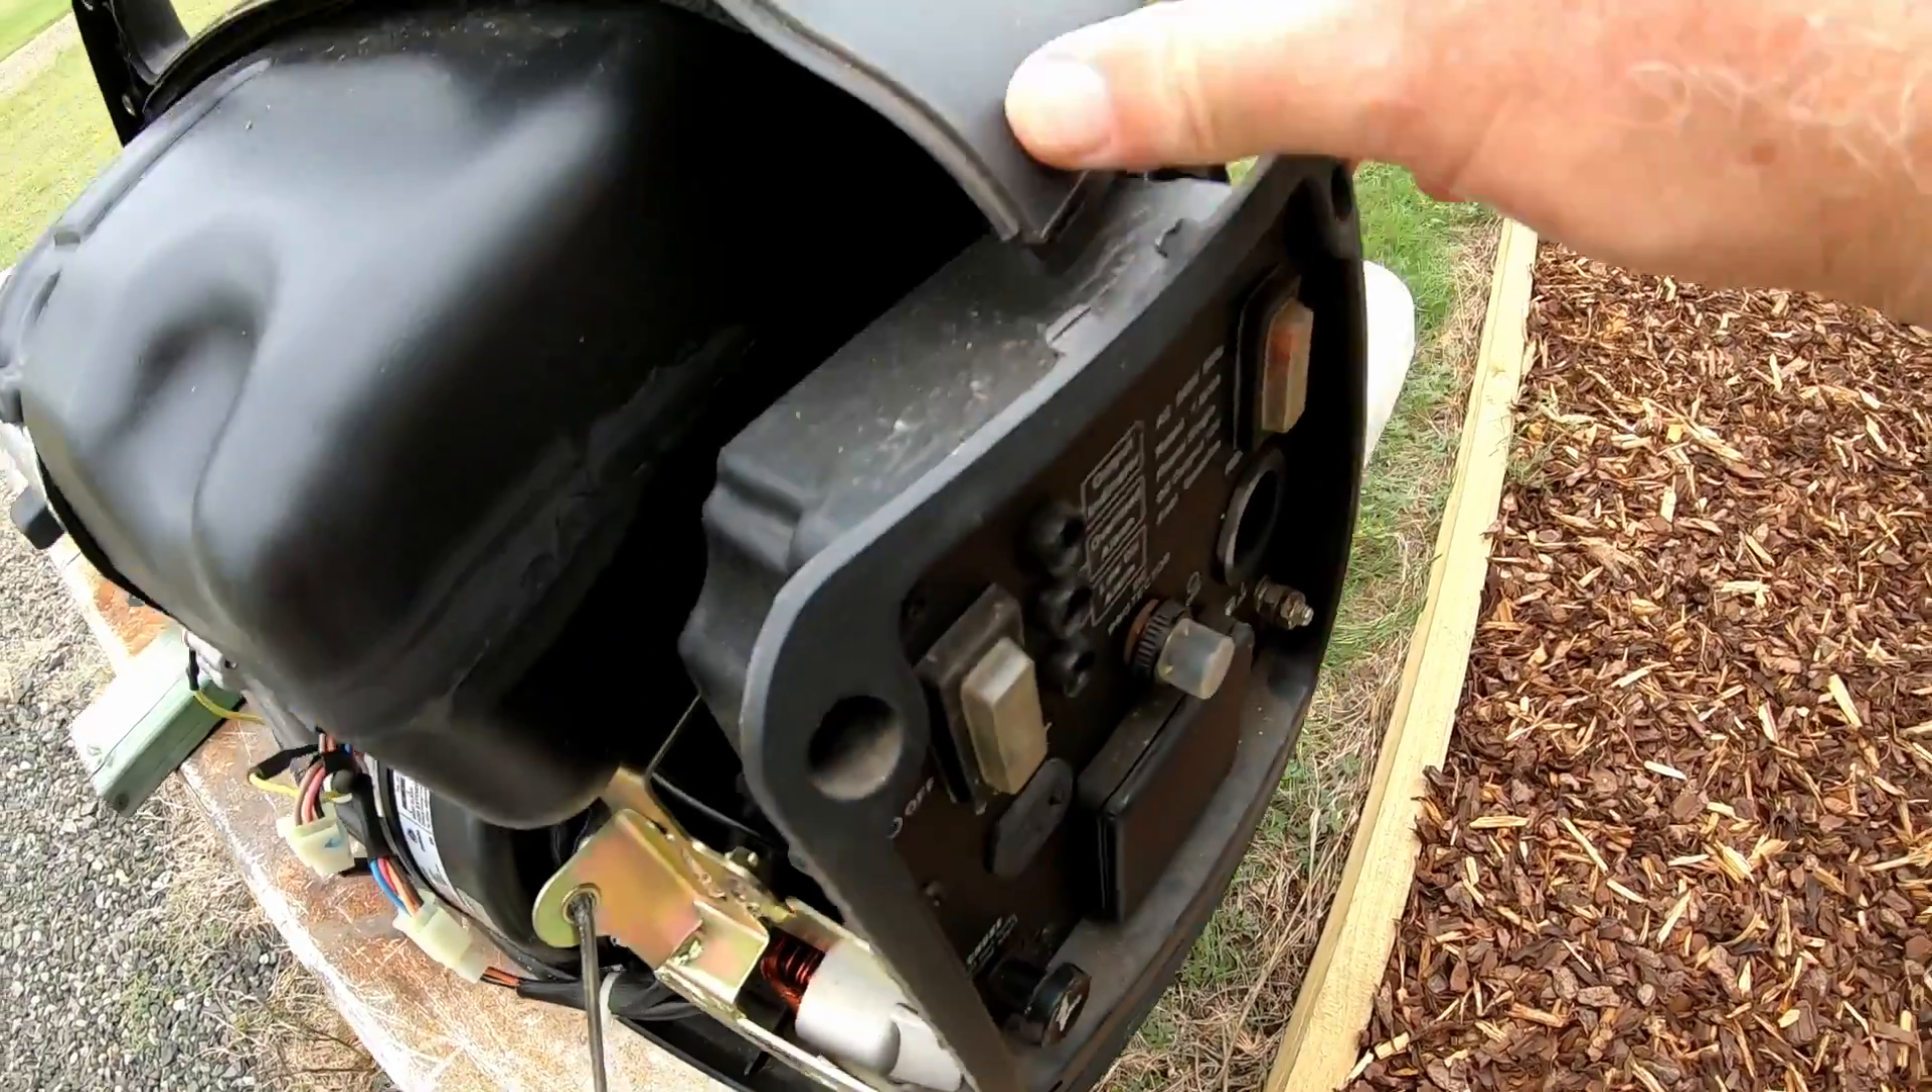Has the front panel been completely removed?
No.